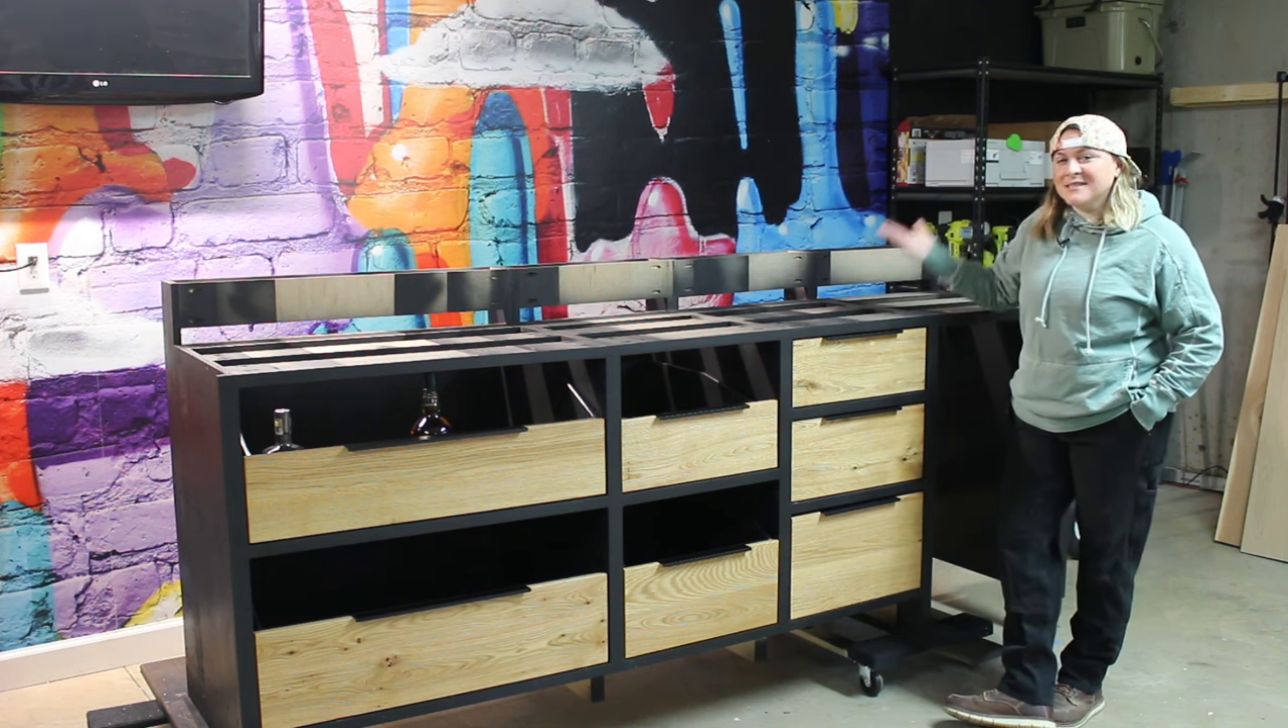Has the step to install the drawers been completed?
Yes.